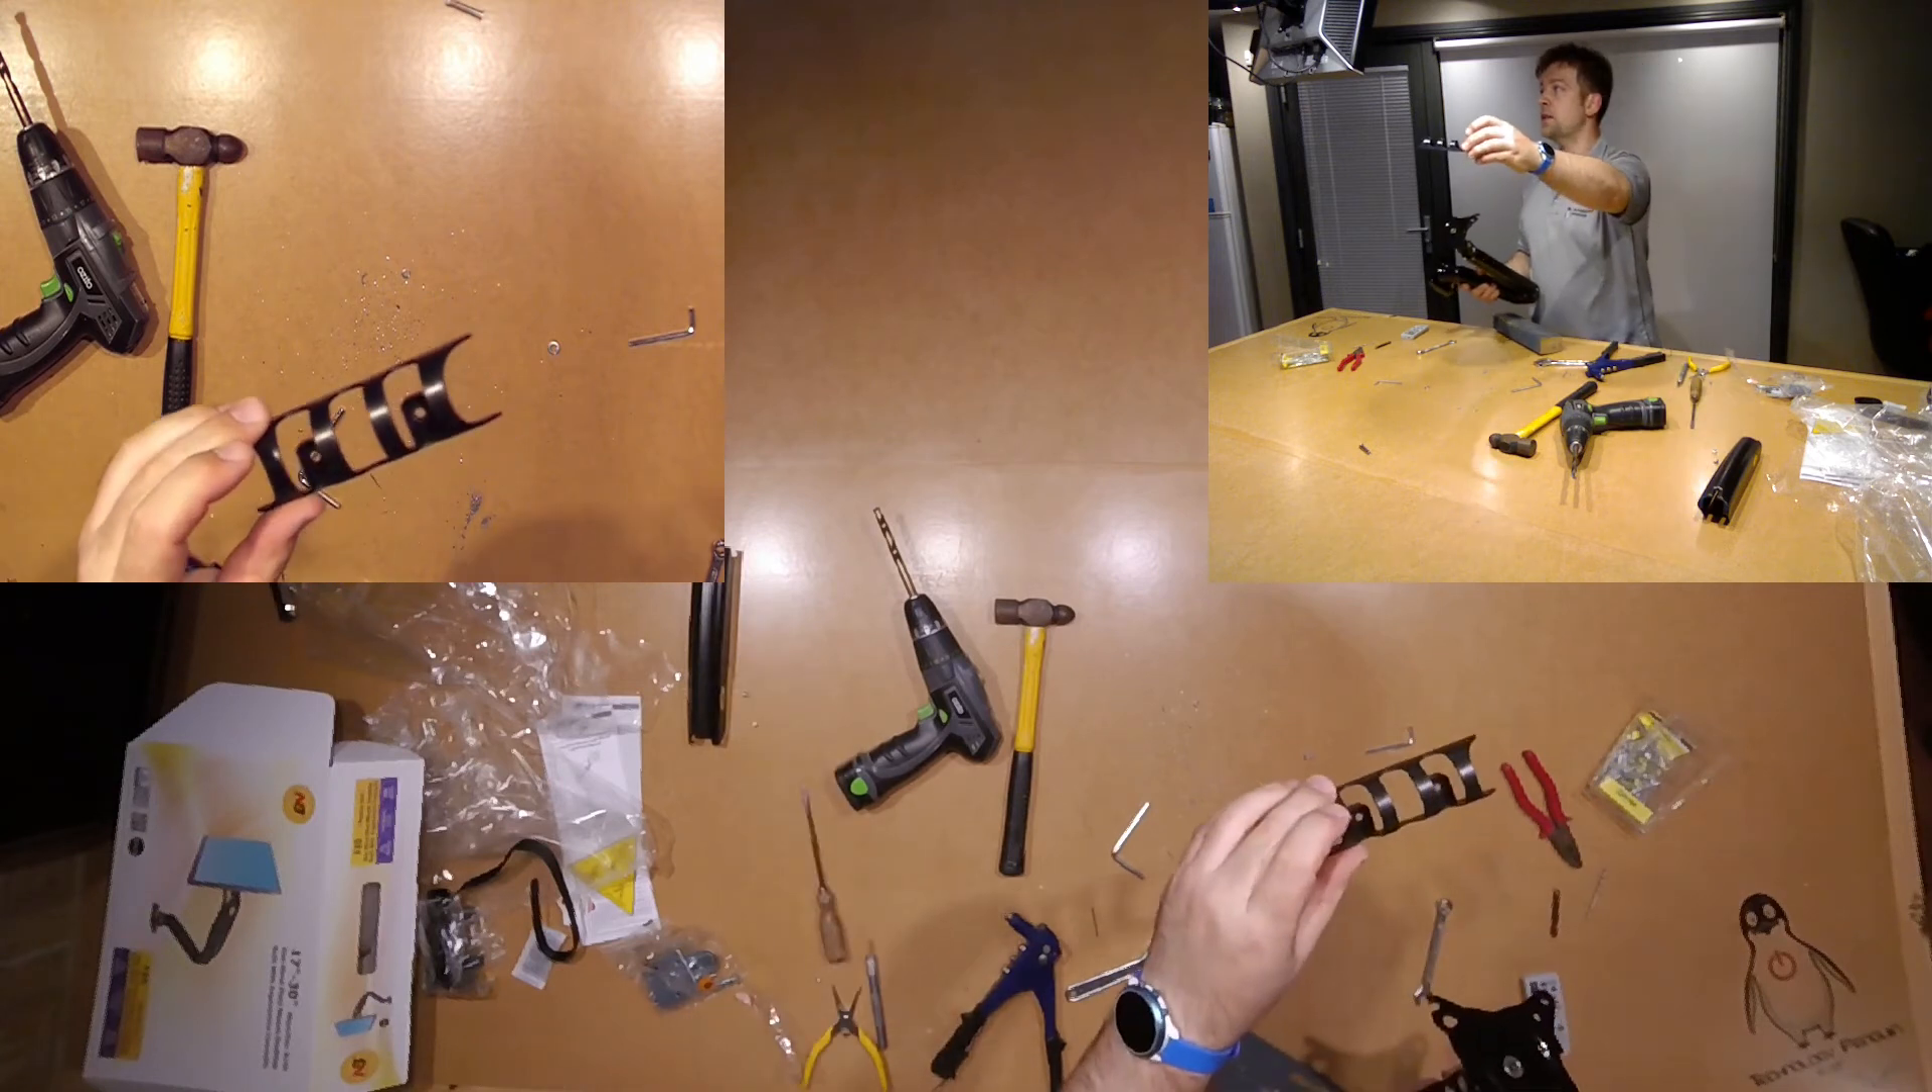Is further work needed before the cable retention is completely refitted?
Yes.